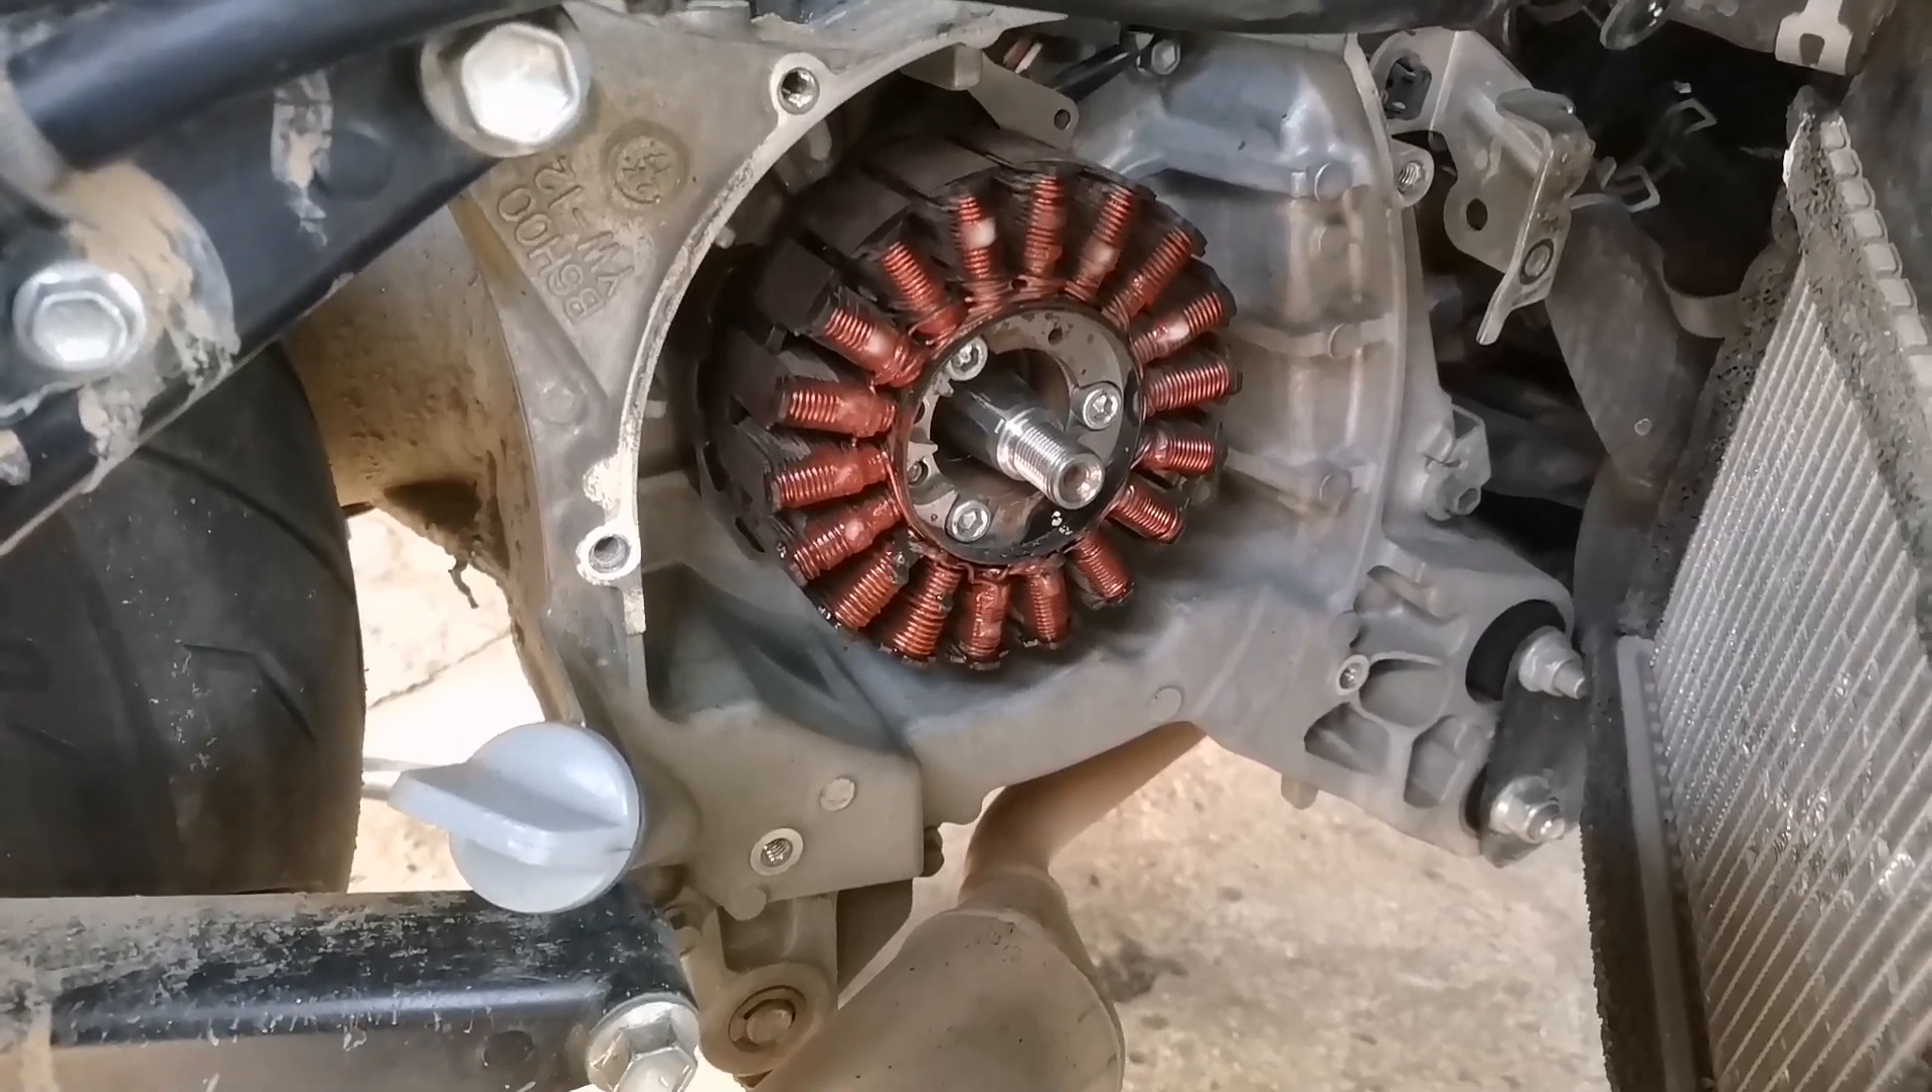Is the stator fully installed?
Yes.